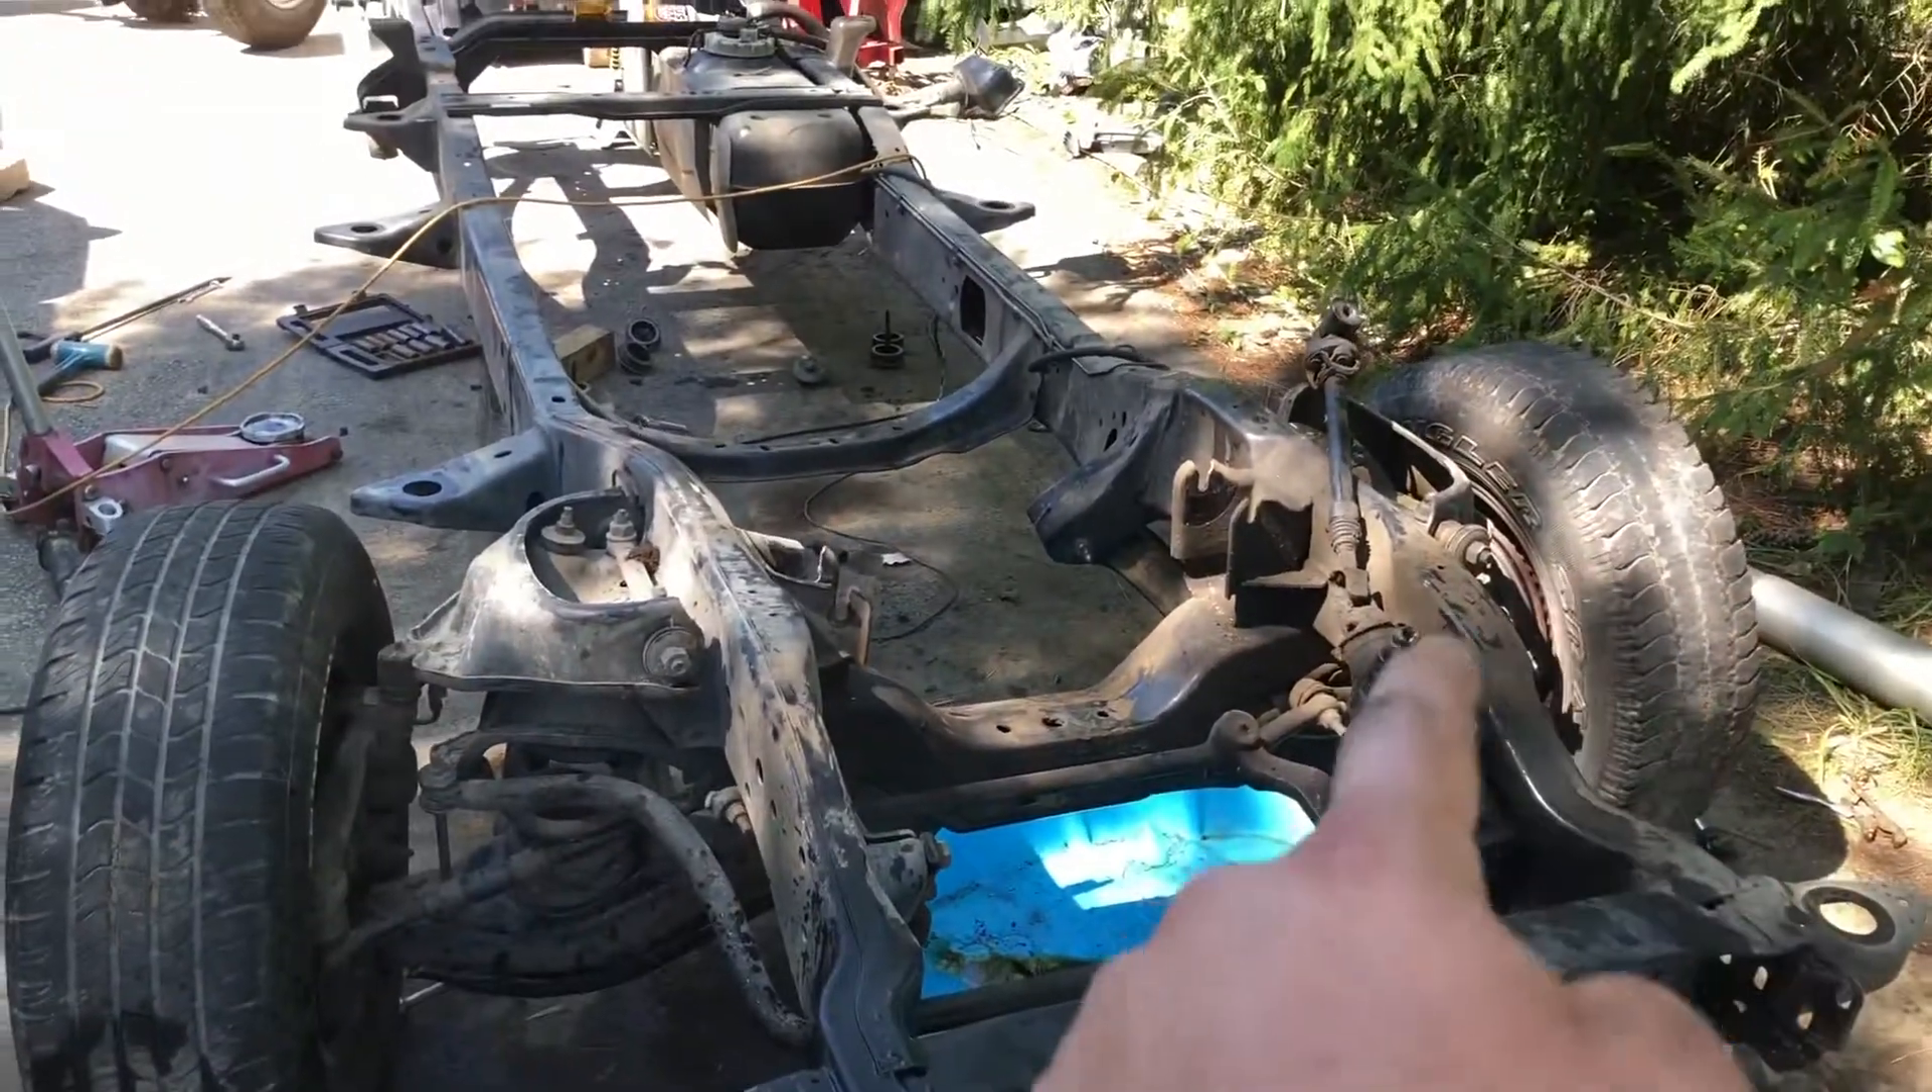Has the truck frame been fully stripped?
No.